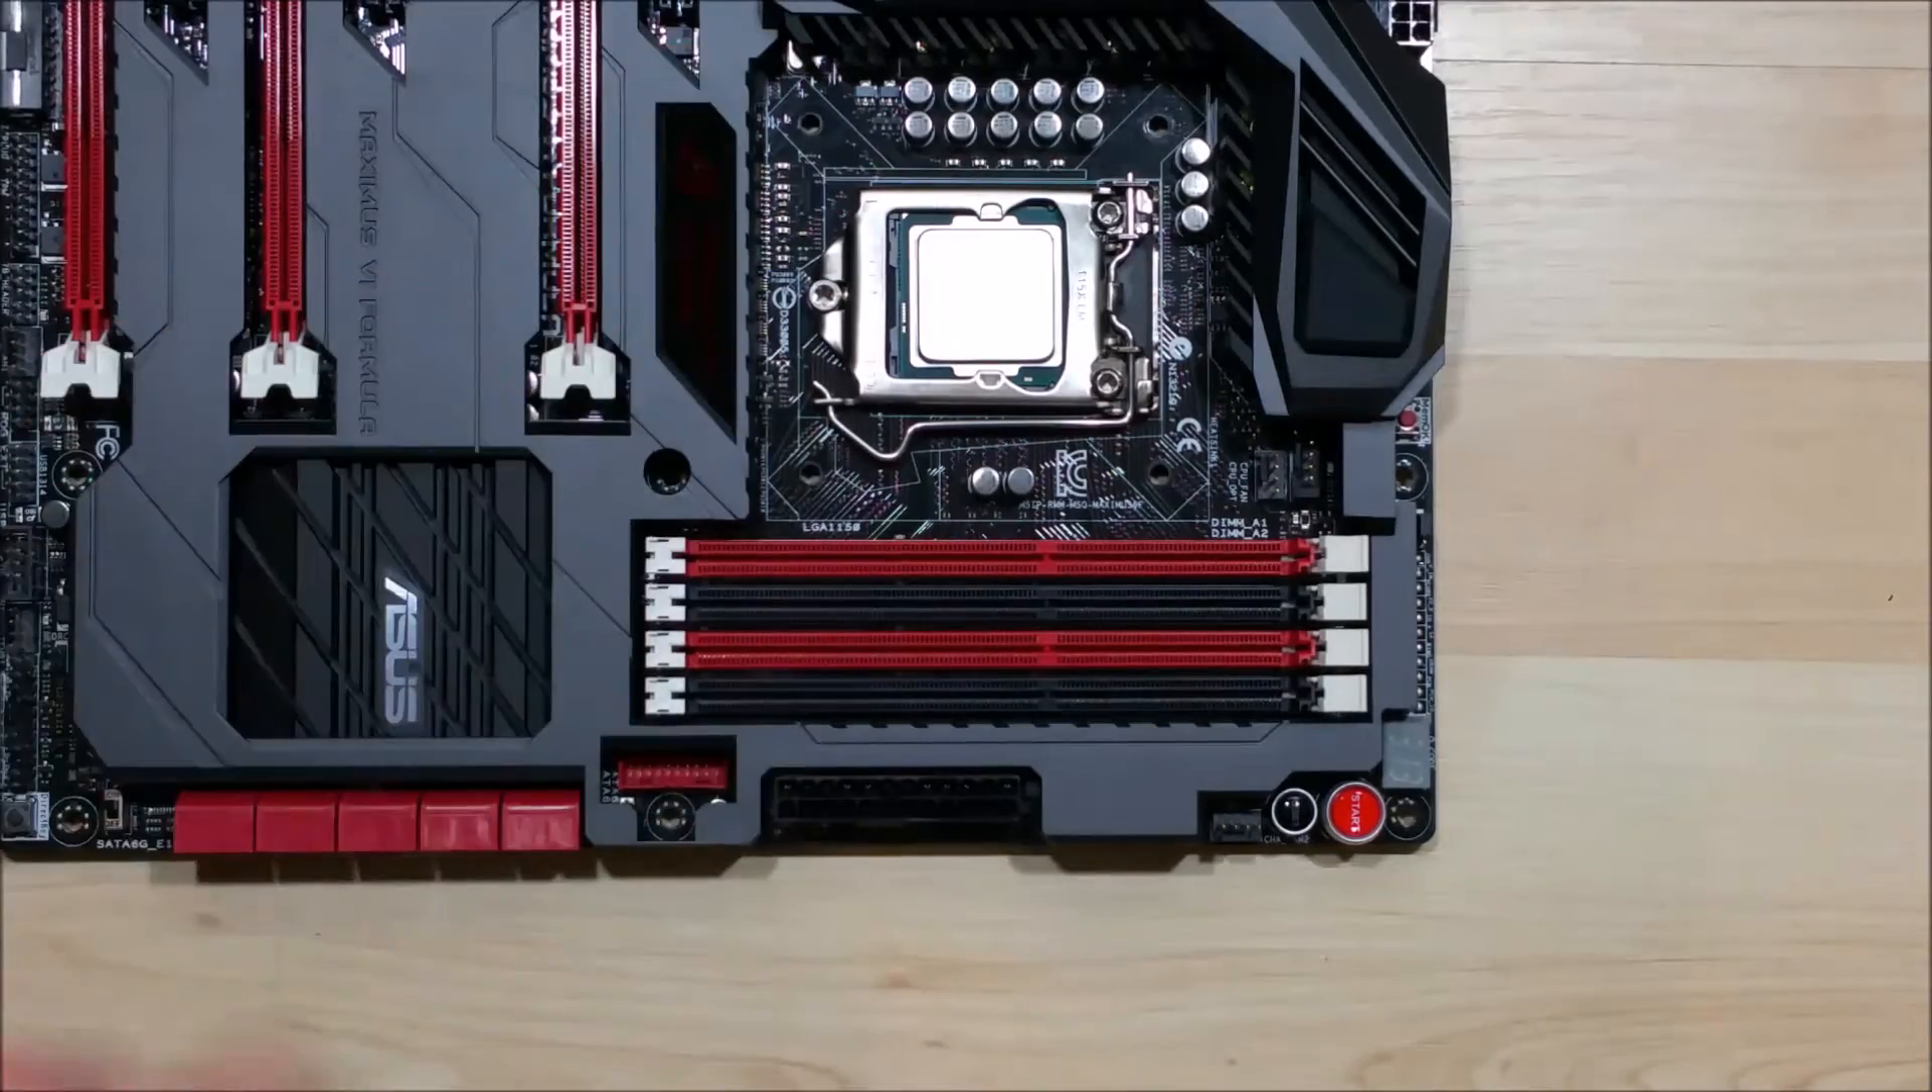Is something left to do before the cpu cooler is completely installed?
Yes.